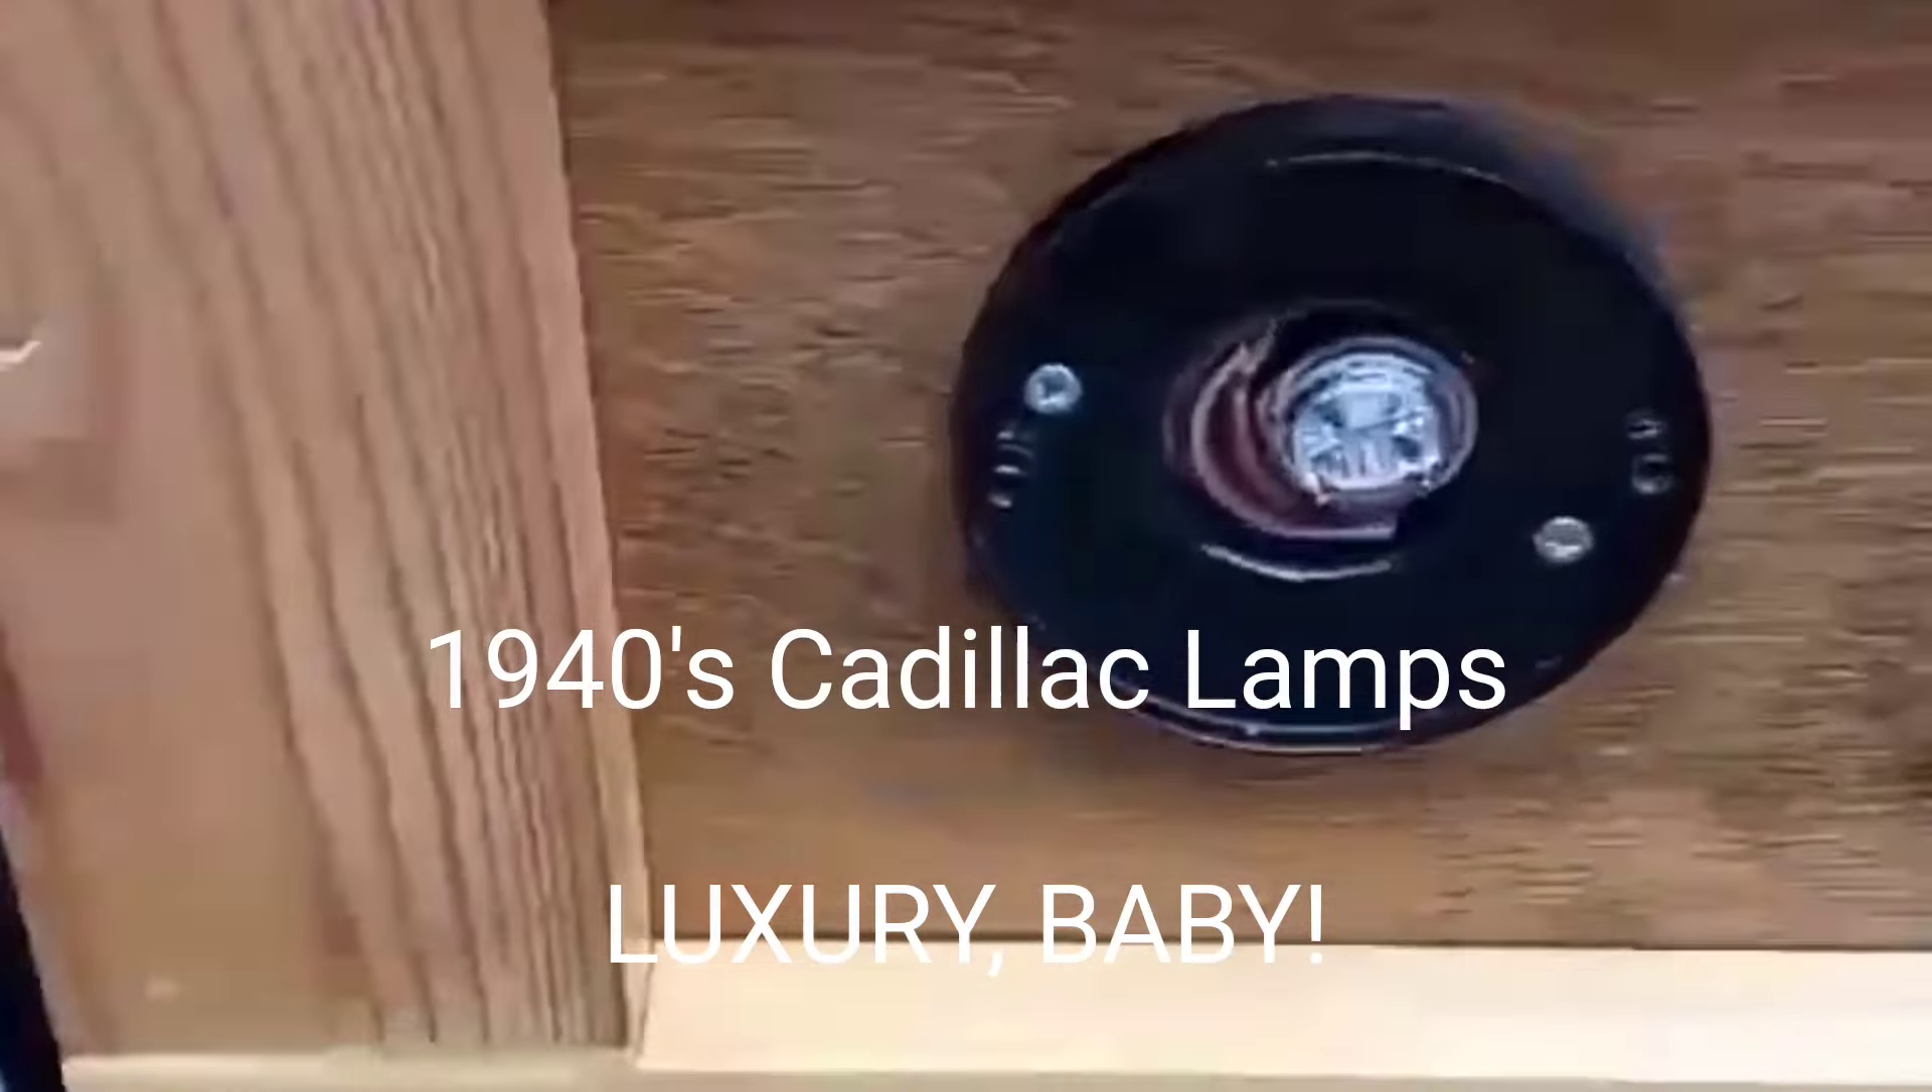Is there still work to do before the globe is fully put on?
Yes.